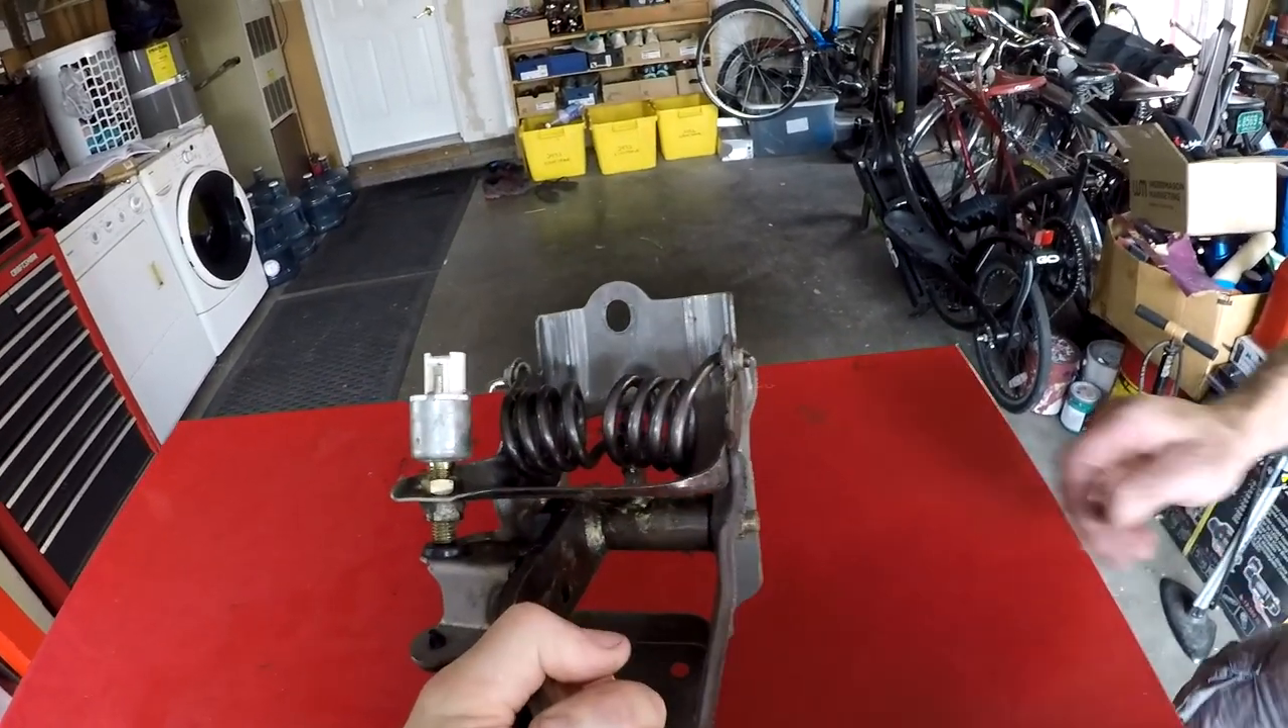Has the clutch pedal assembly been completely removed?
Yes.